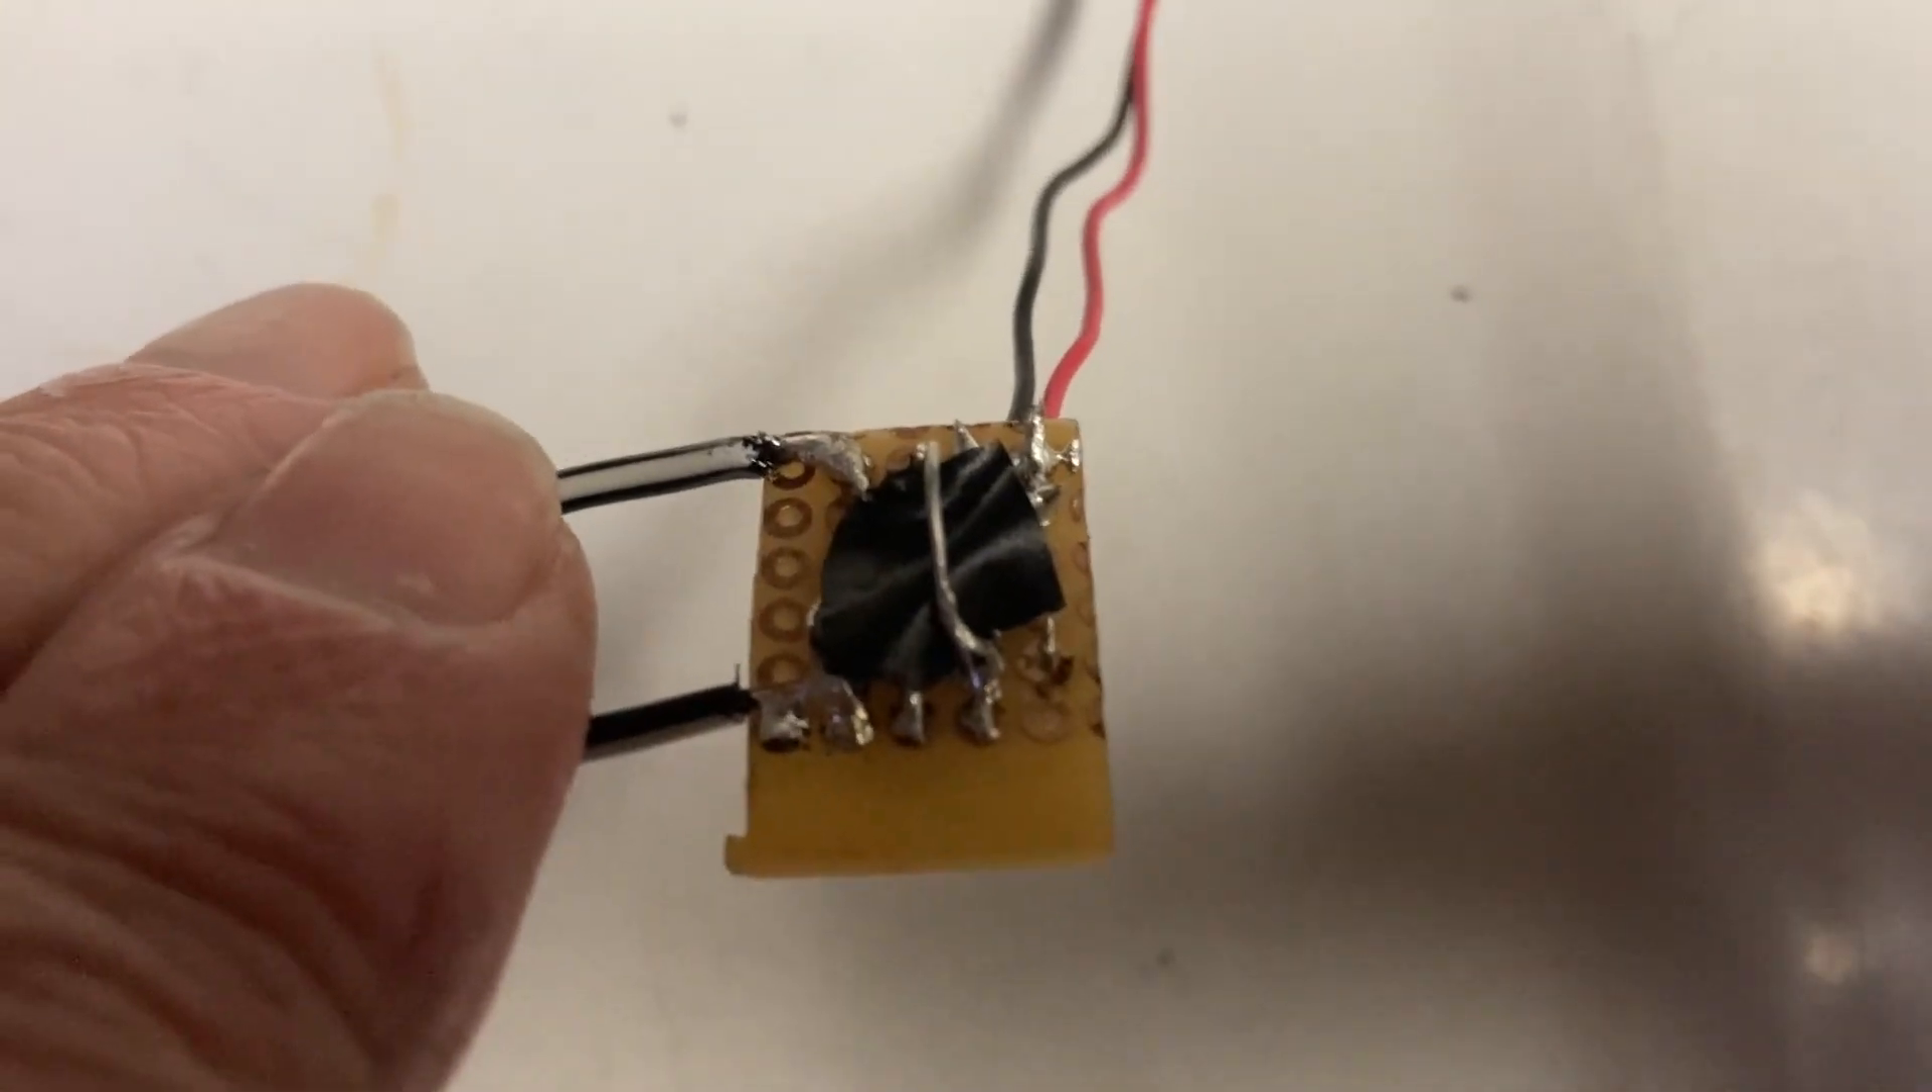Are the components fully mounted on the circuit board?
Yes.